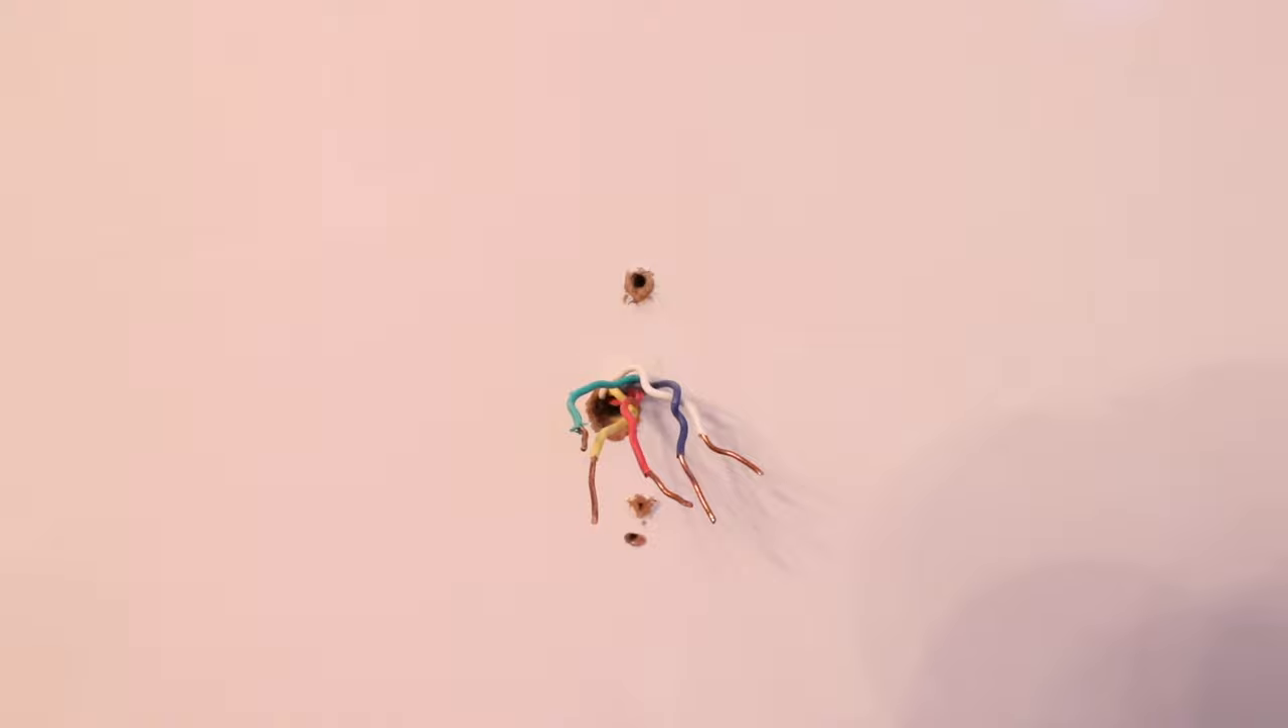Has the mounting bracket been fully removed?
Yes.